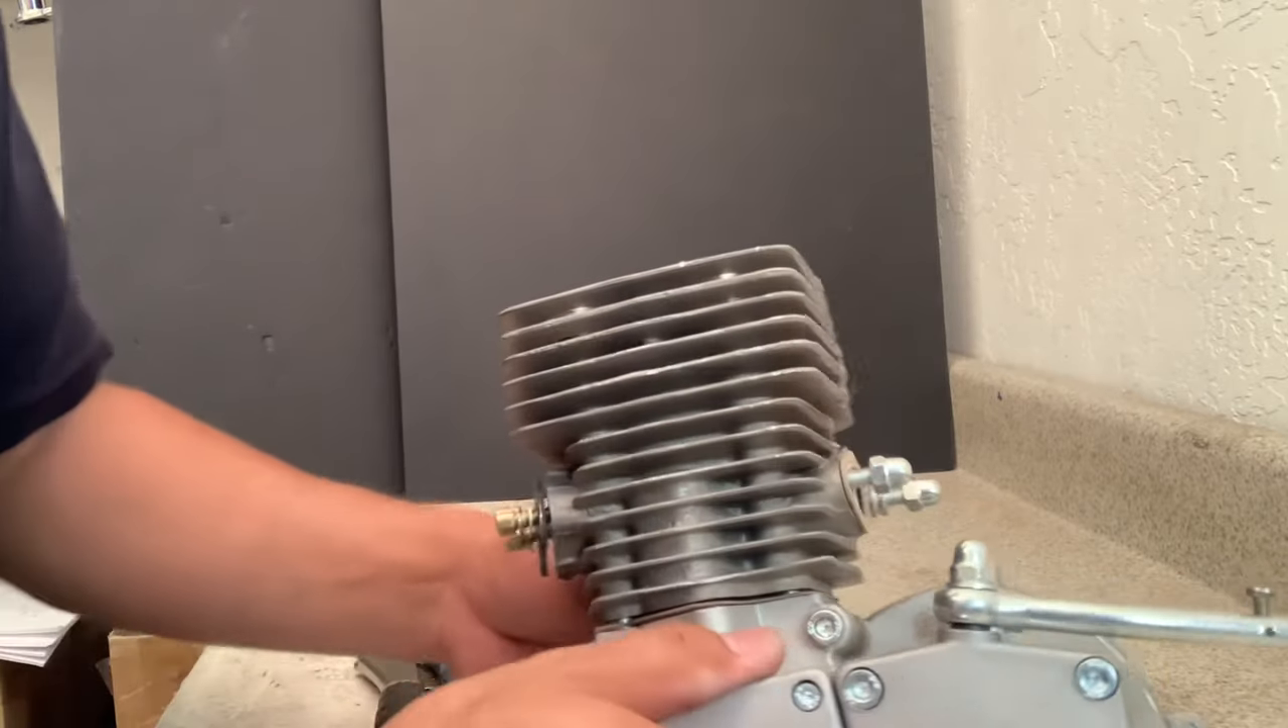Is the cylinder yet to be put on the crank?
No.